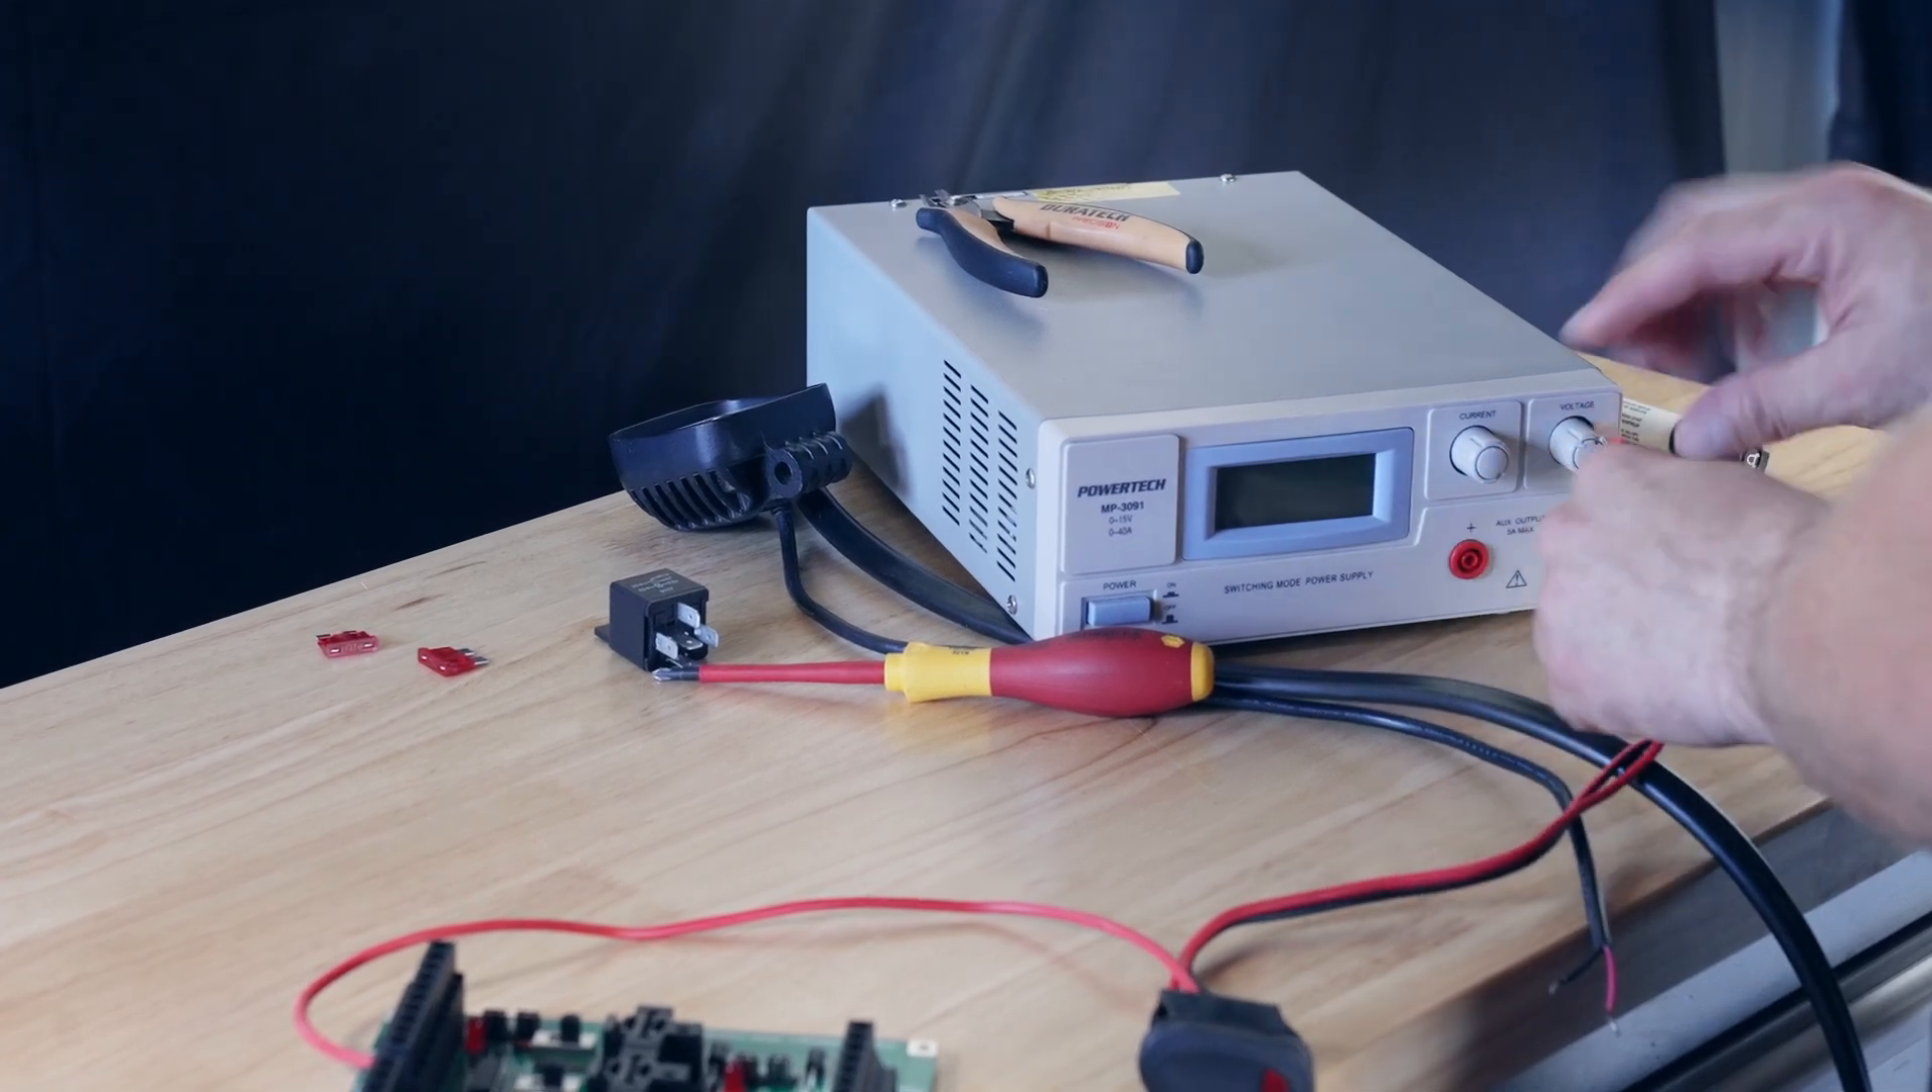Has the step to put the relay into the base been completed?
No.